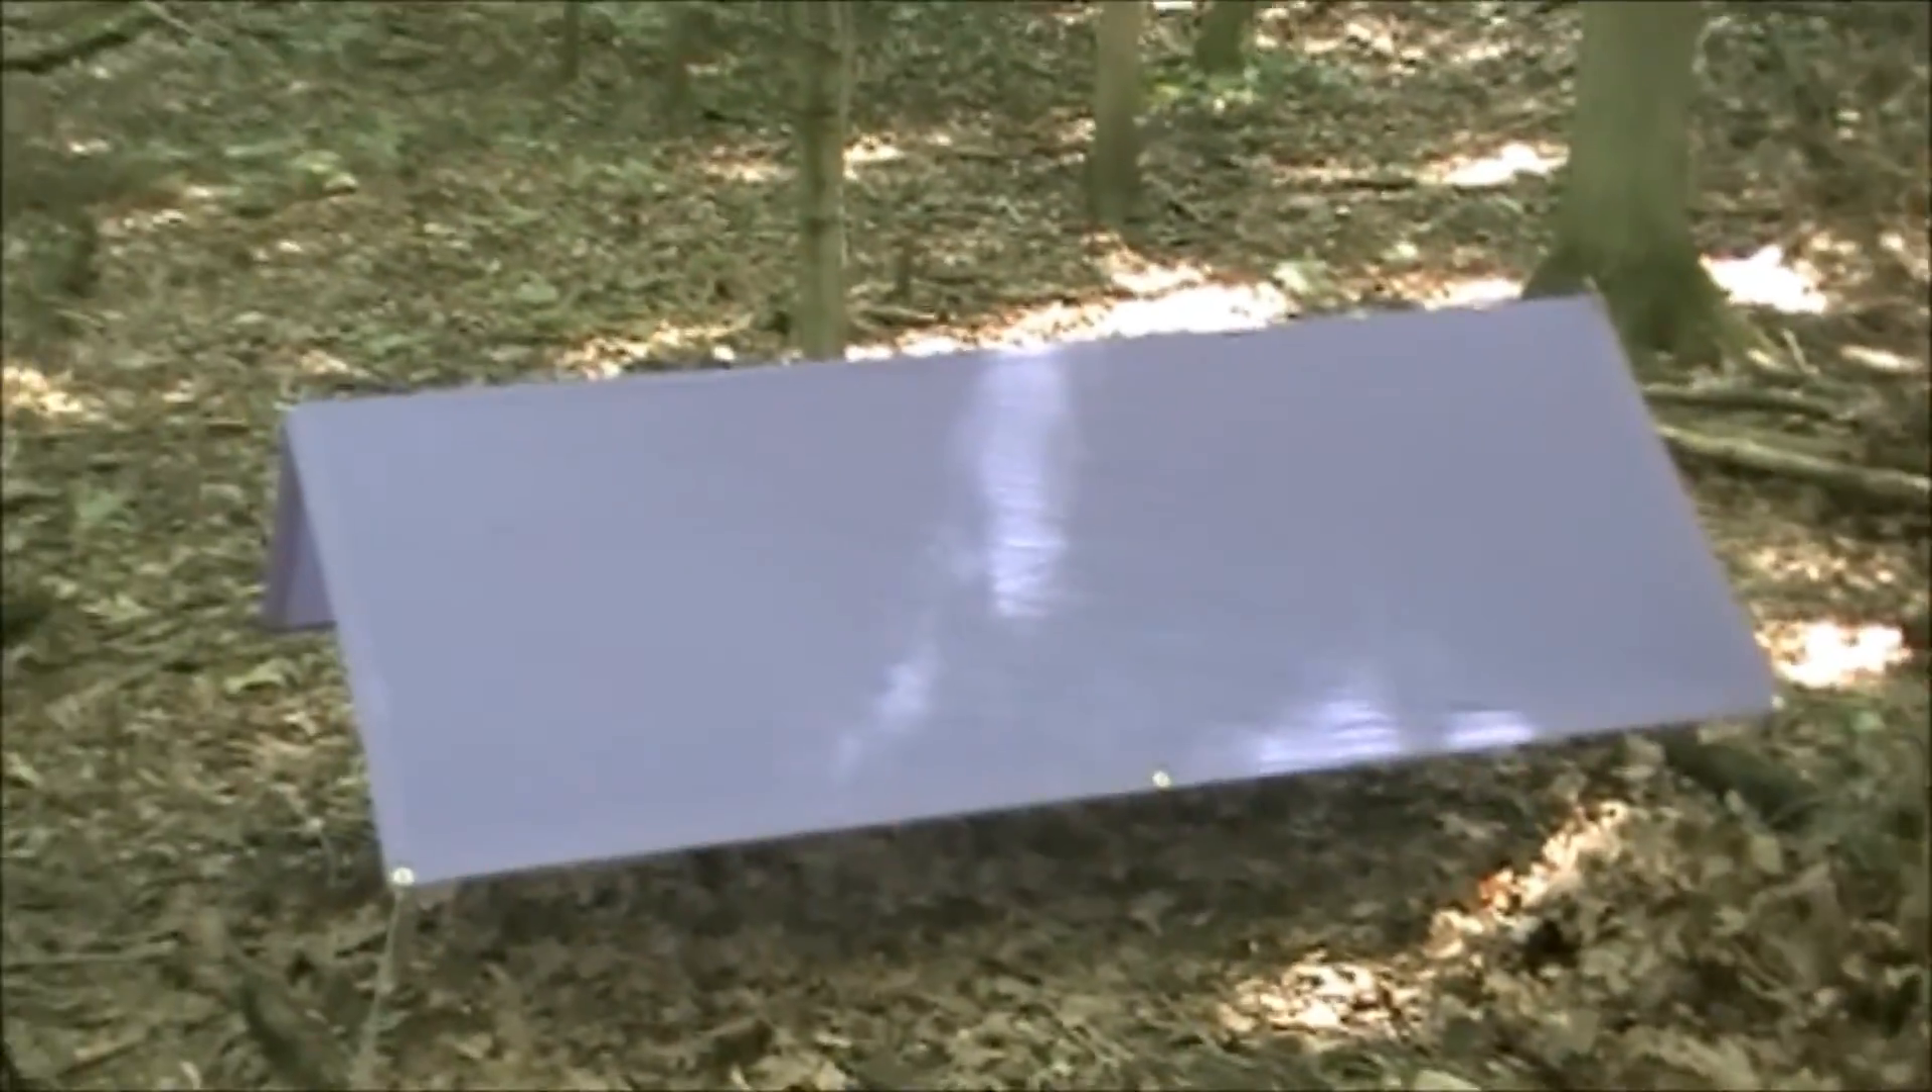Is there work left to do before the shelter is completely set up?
No.